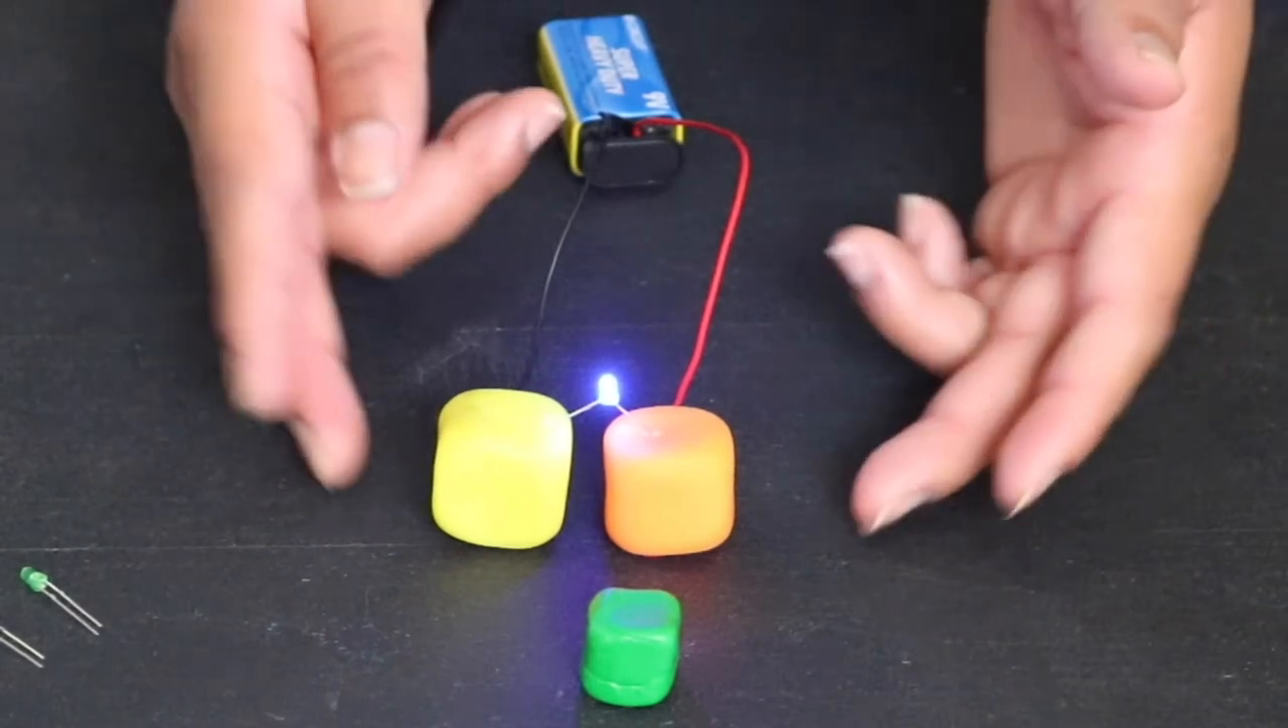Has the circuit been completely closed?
Yes.